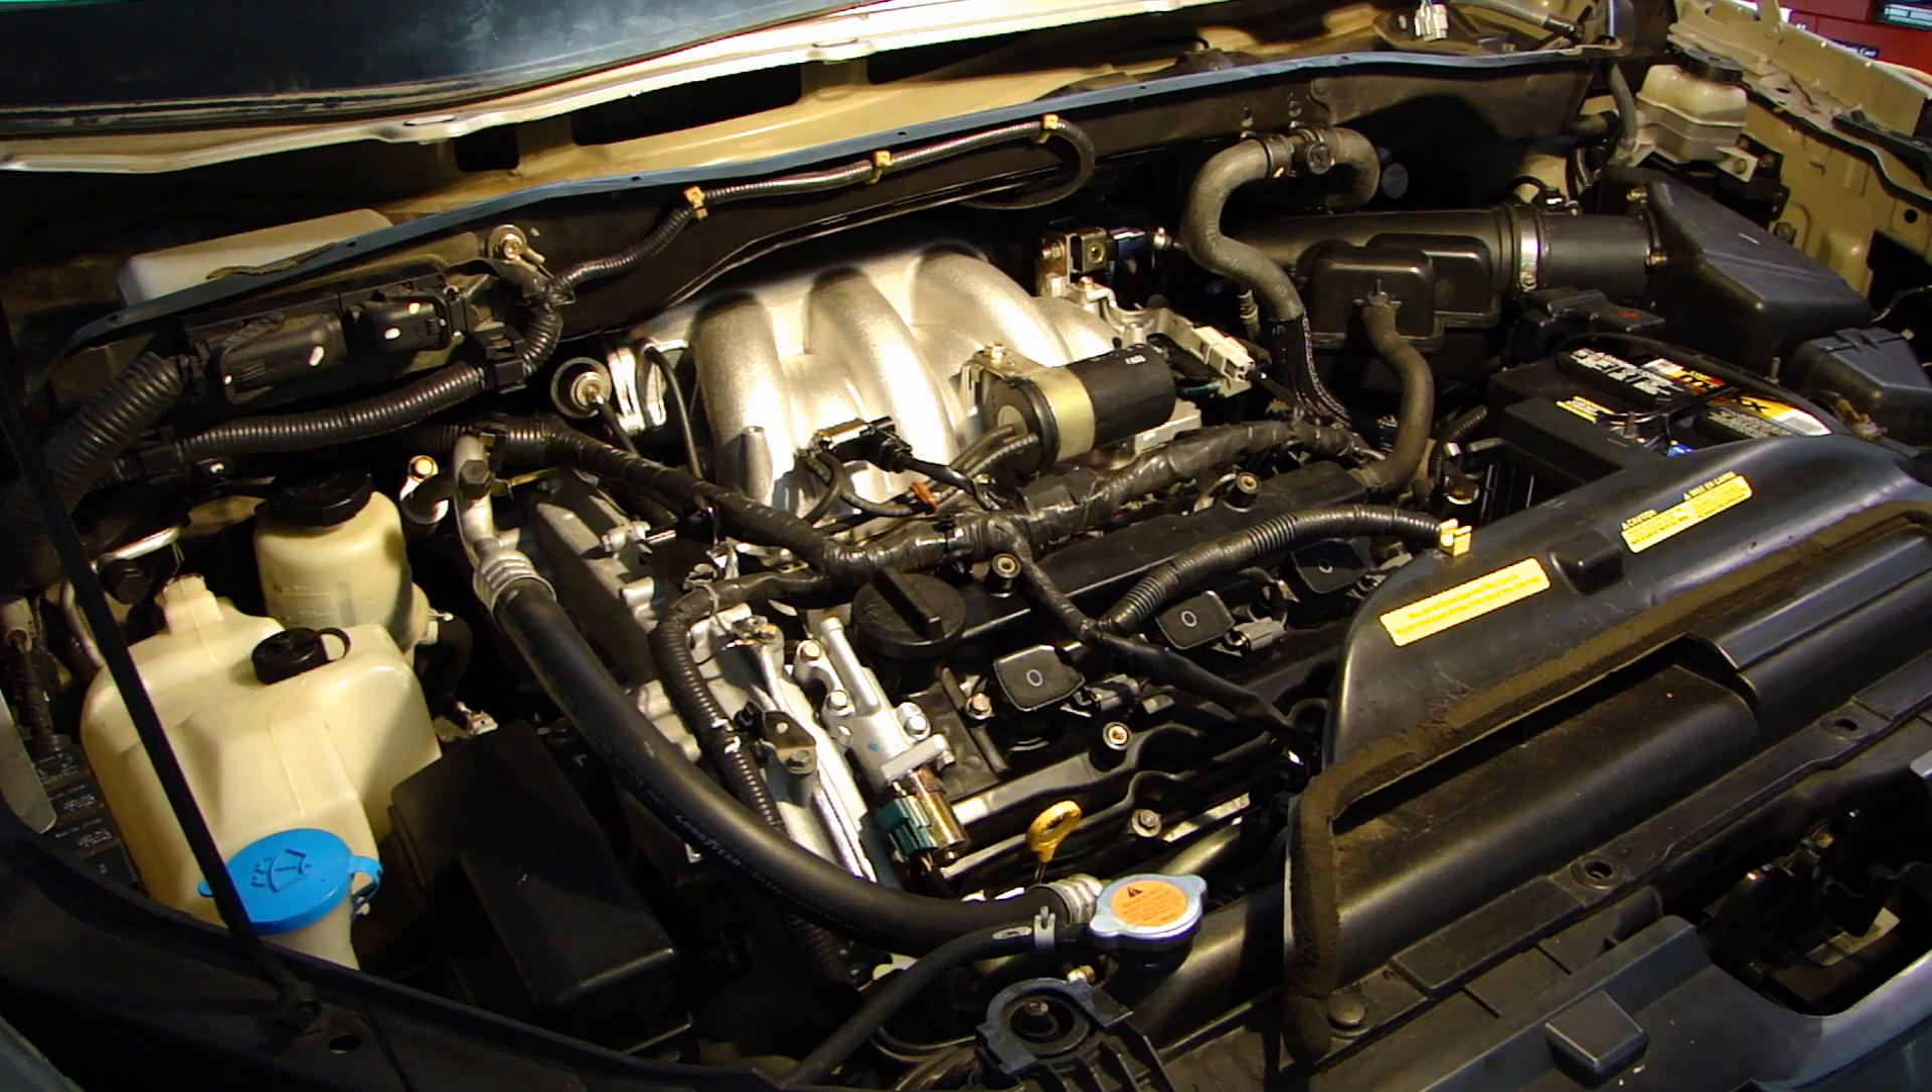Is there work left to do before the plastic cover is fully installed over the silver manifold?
Yes.